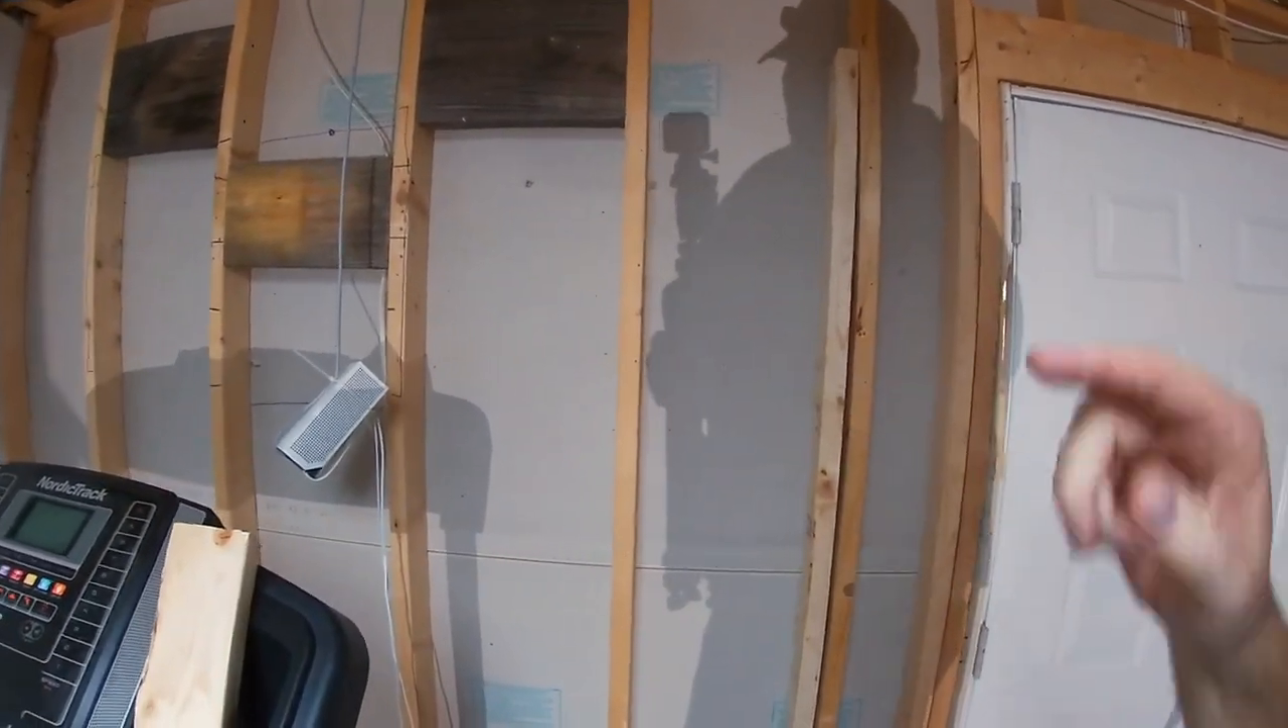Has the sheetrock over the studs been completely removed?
Yes.